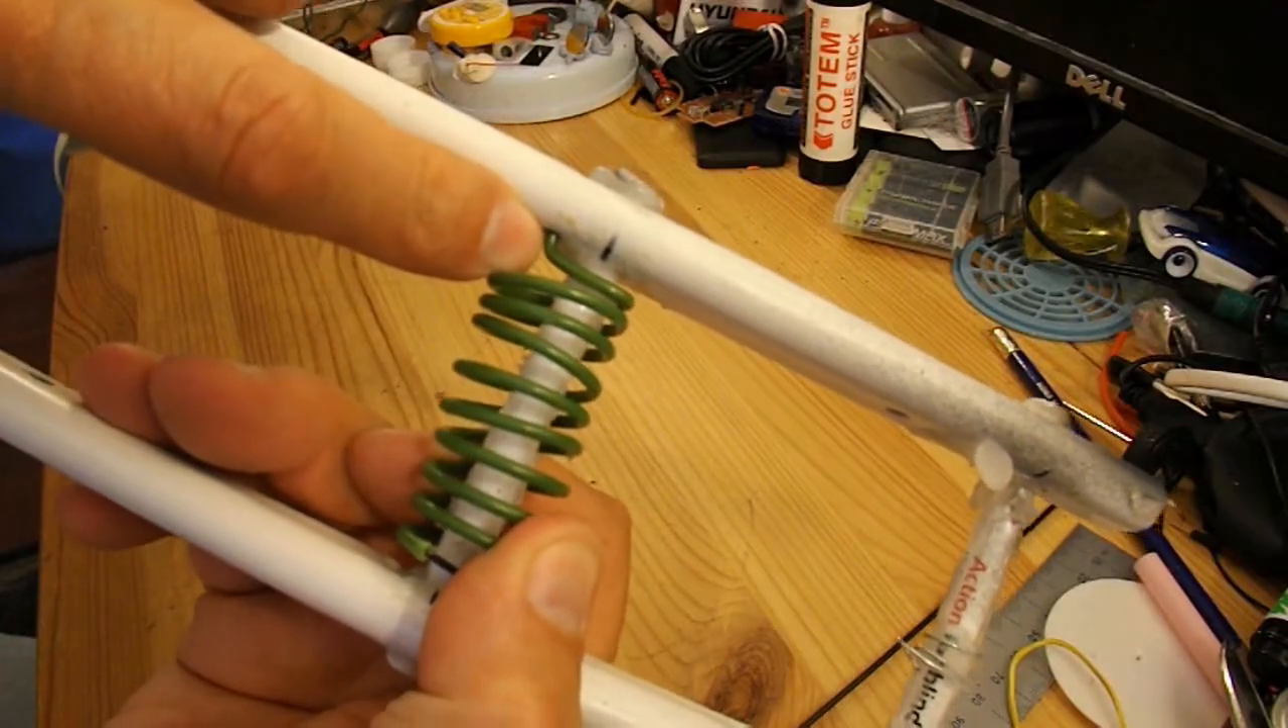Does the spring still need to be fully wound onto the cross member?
No.